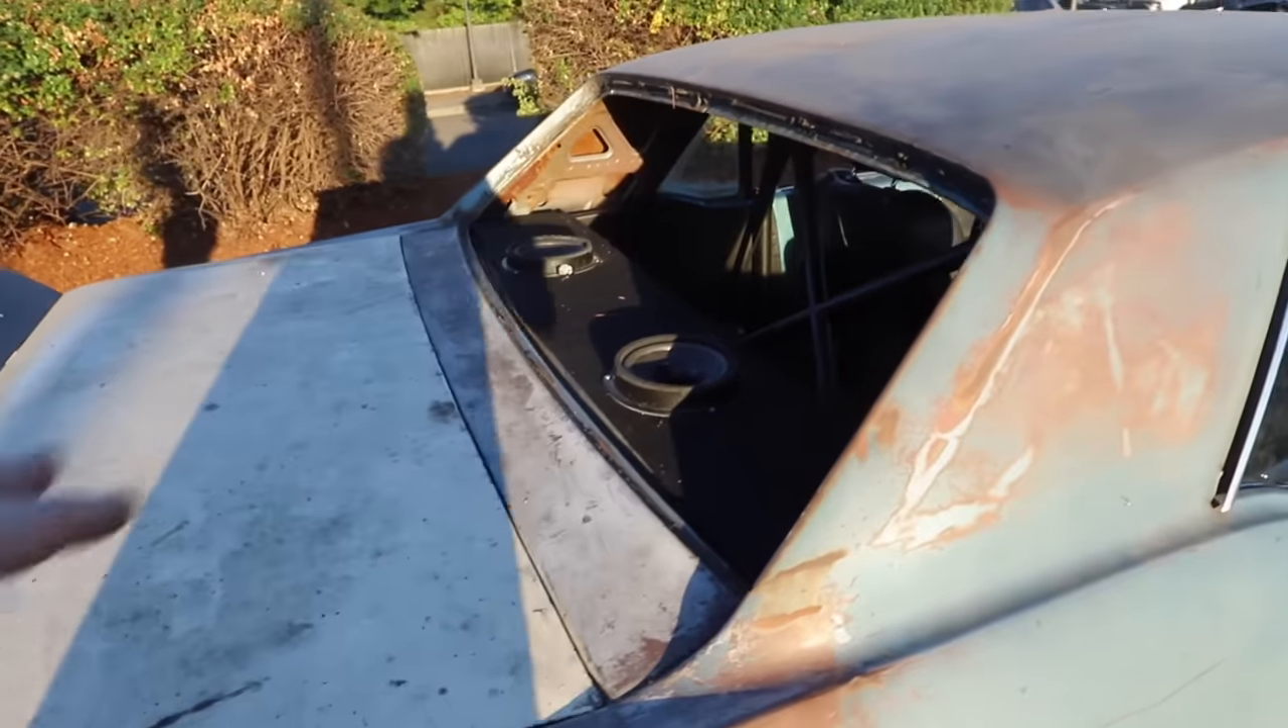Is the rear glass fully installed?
No.